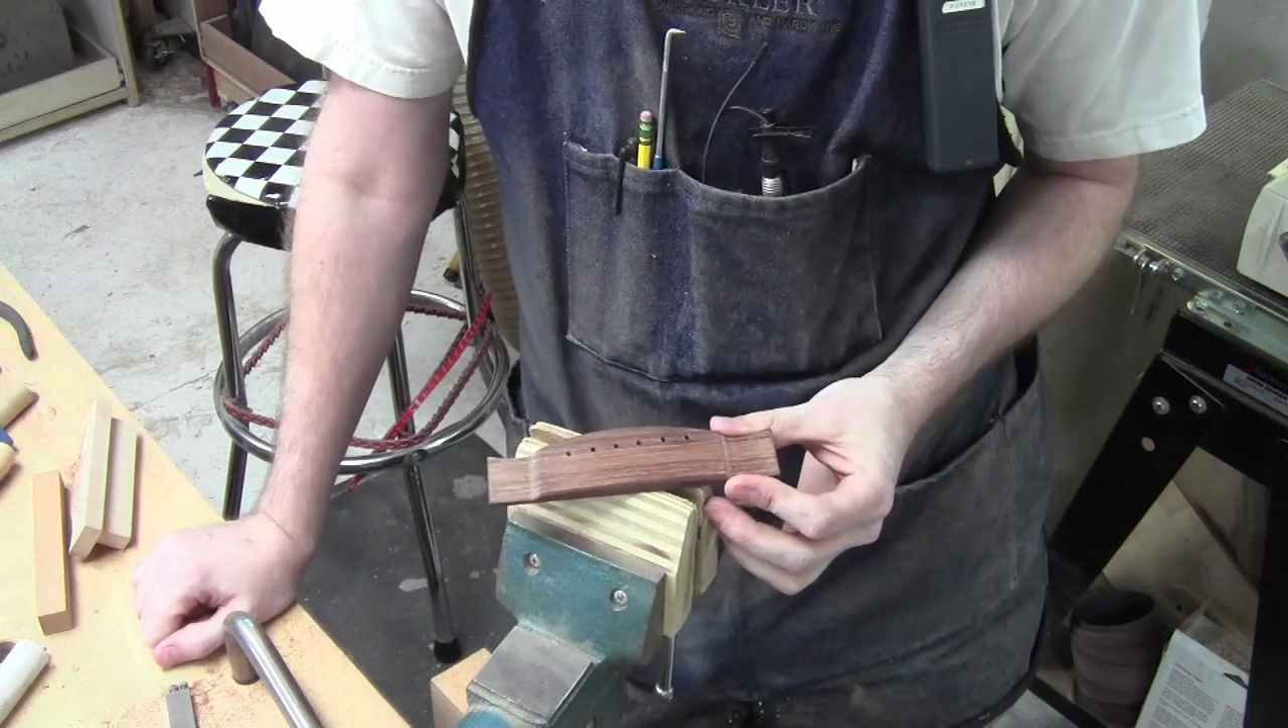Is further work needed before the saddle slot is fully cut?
Yes.